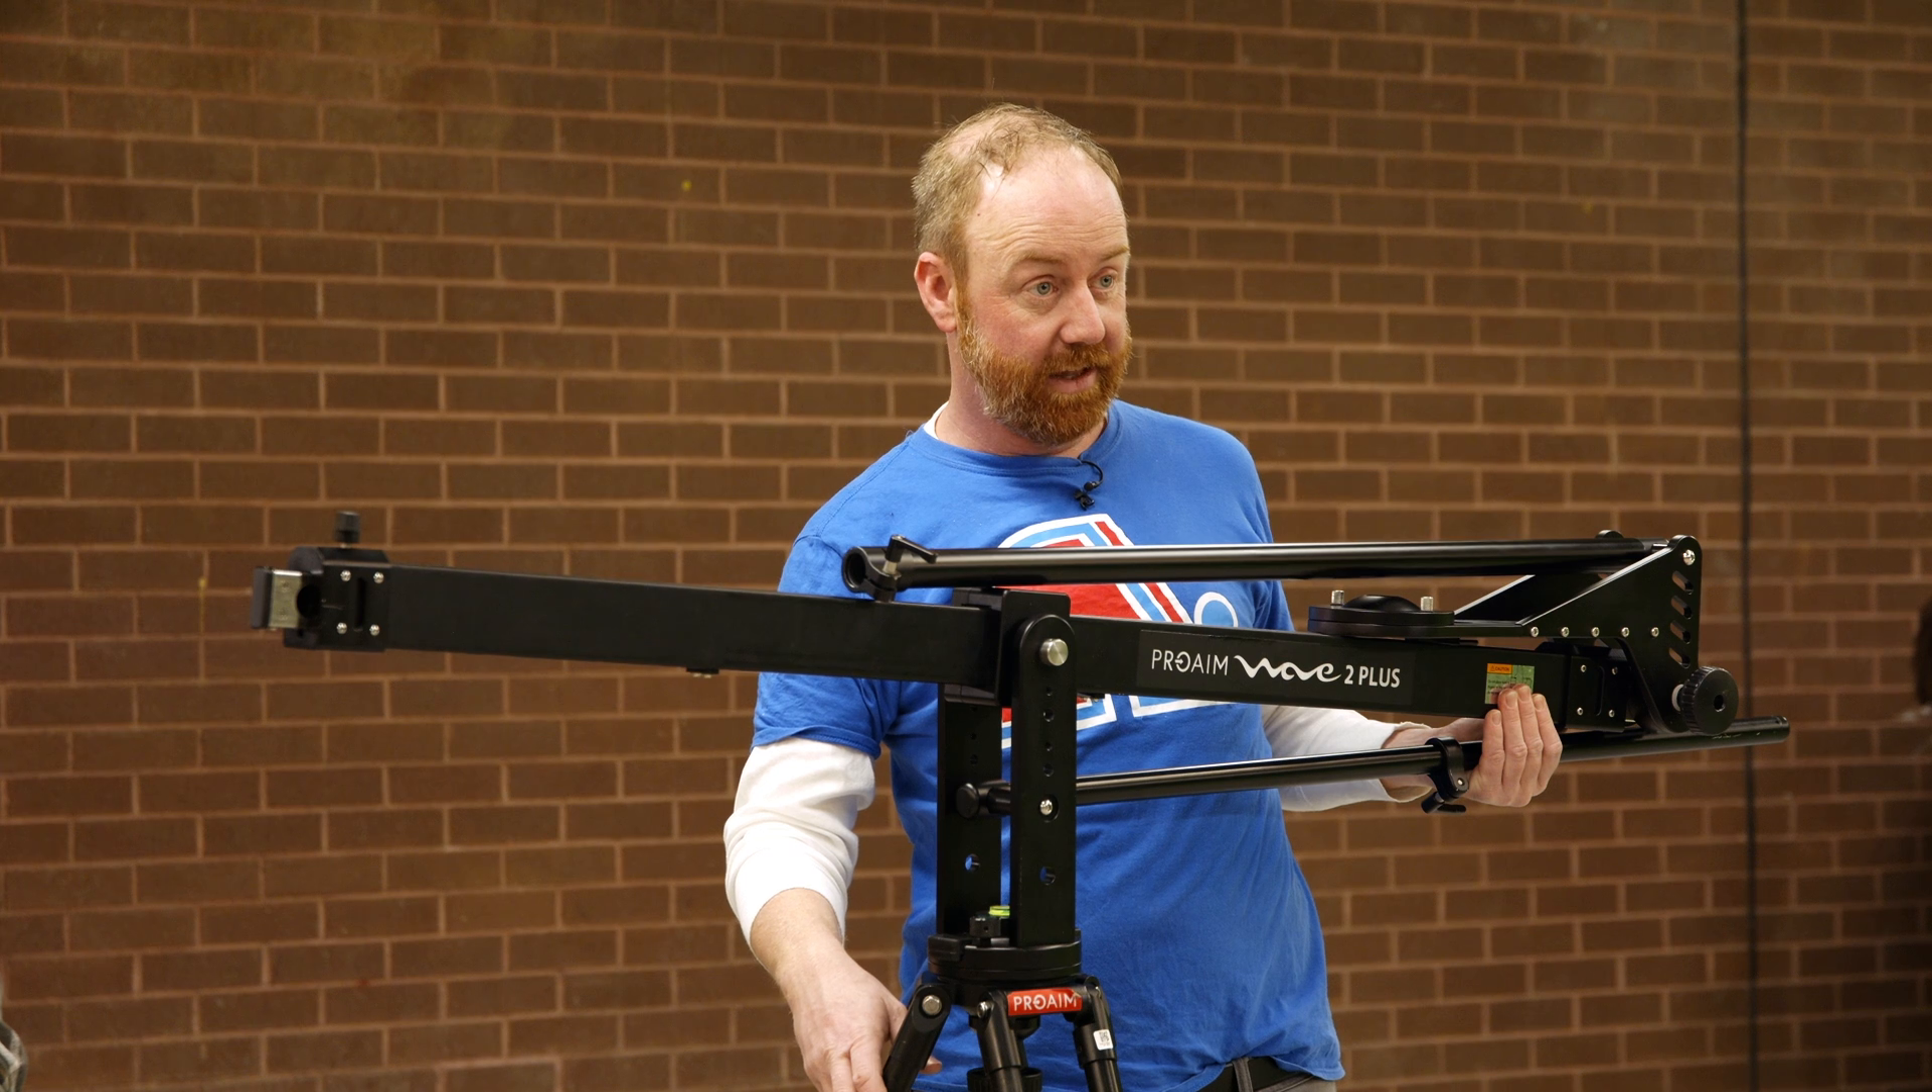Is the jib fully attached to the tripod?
Yes.